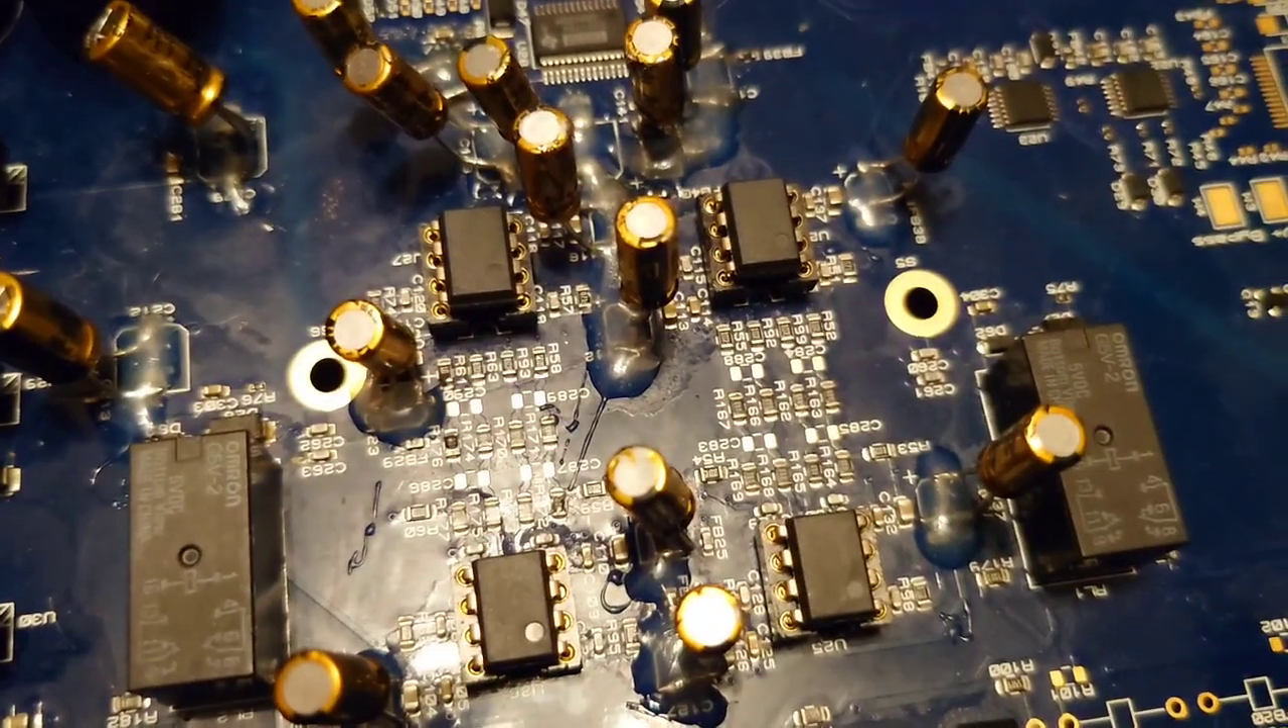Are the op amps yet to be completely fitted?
No.